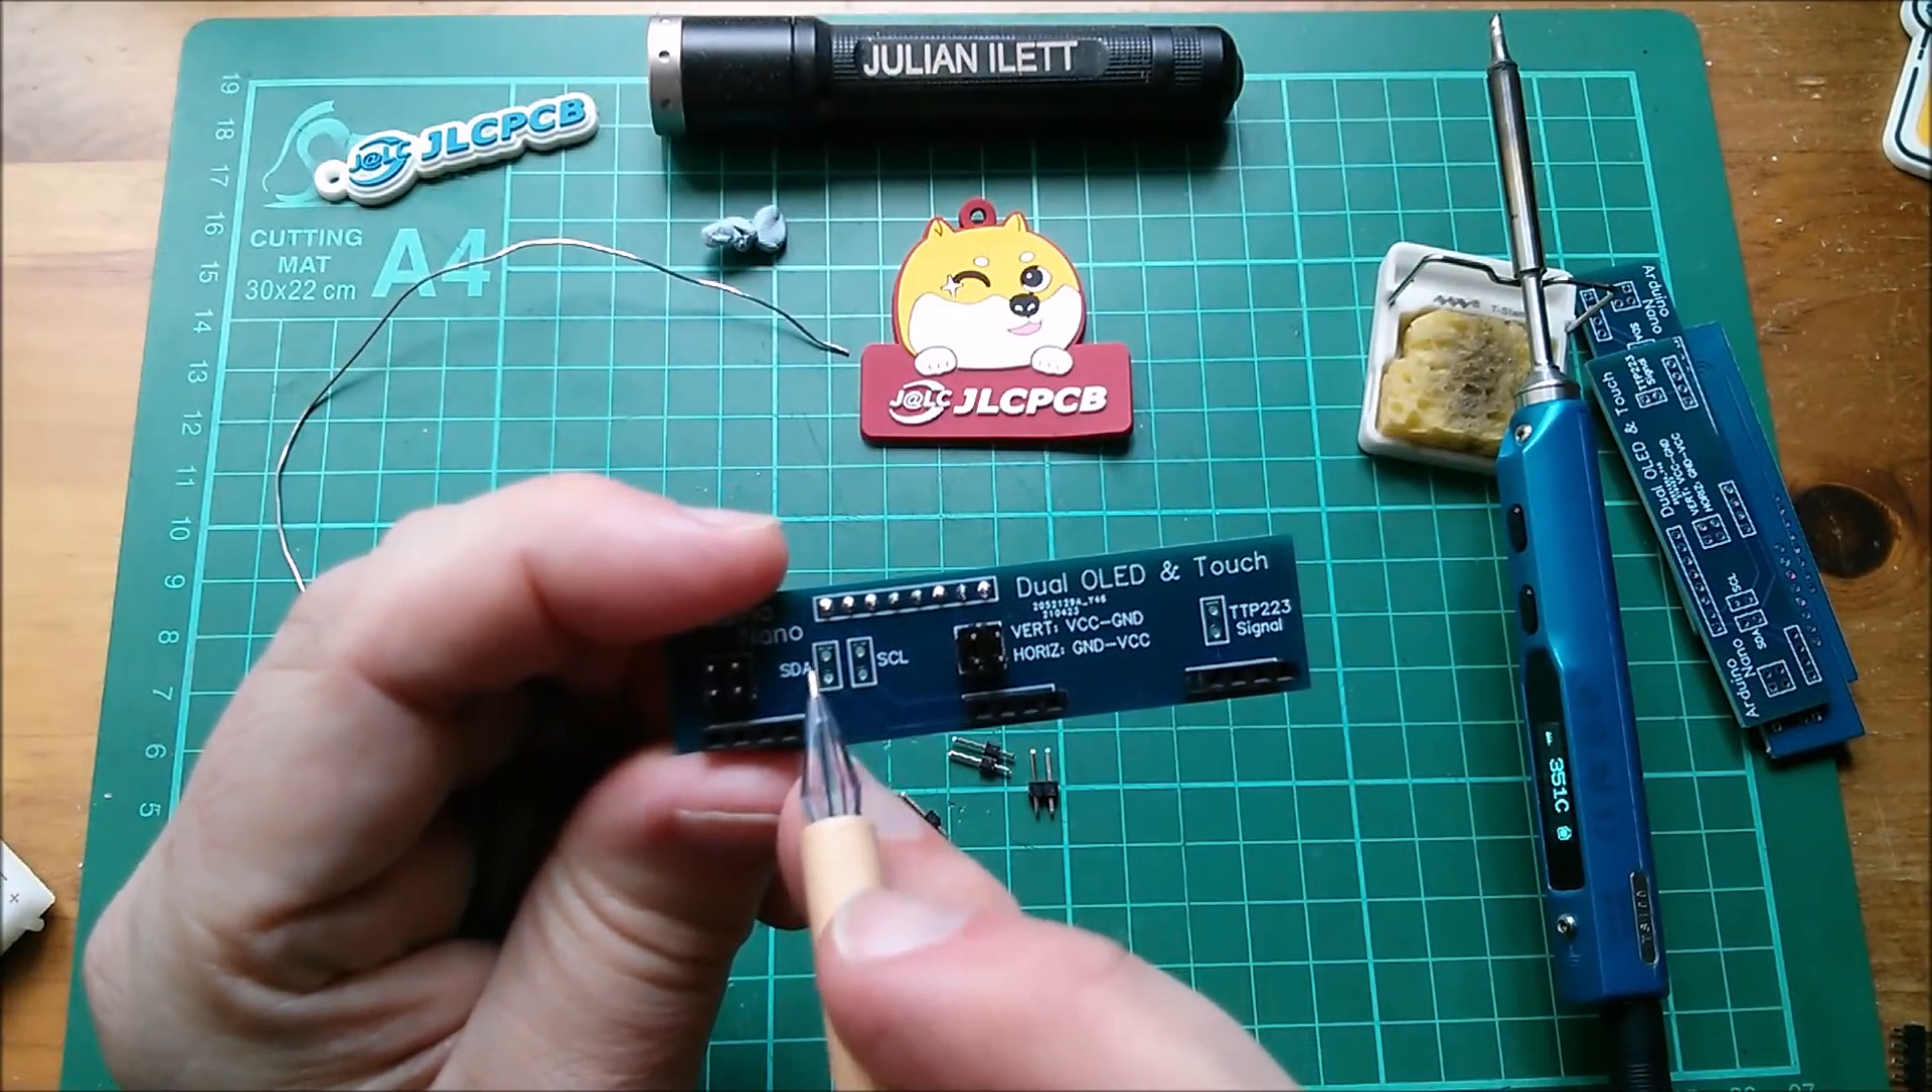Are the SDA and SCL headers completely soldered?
No.